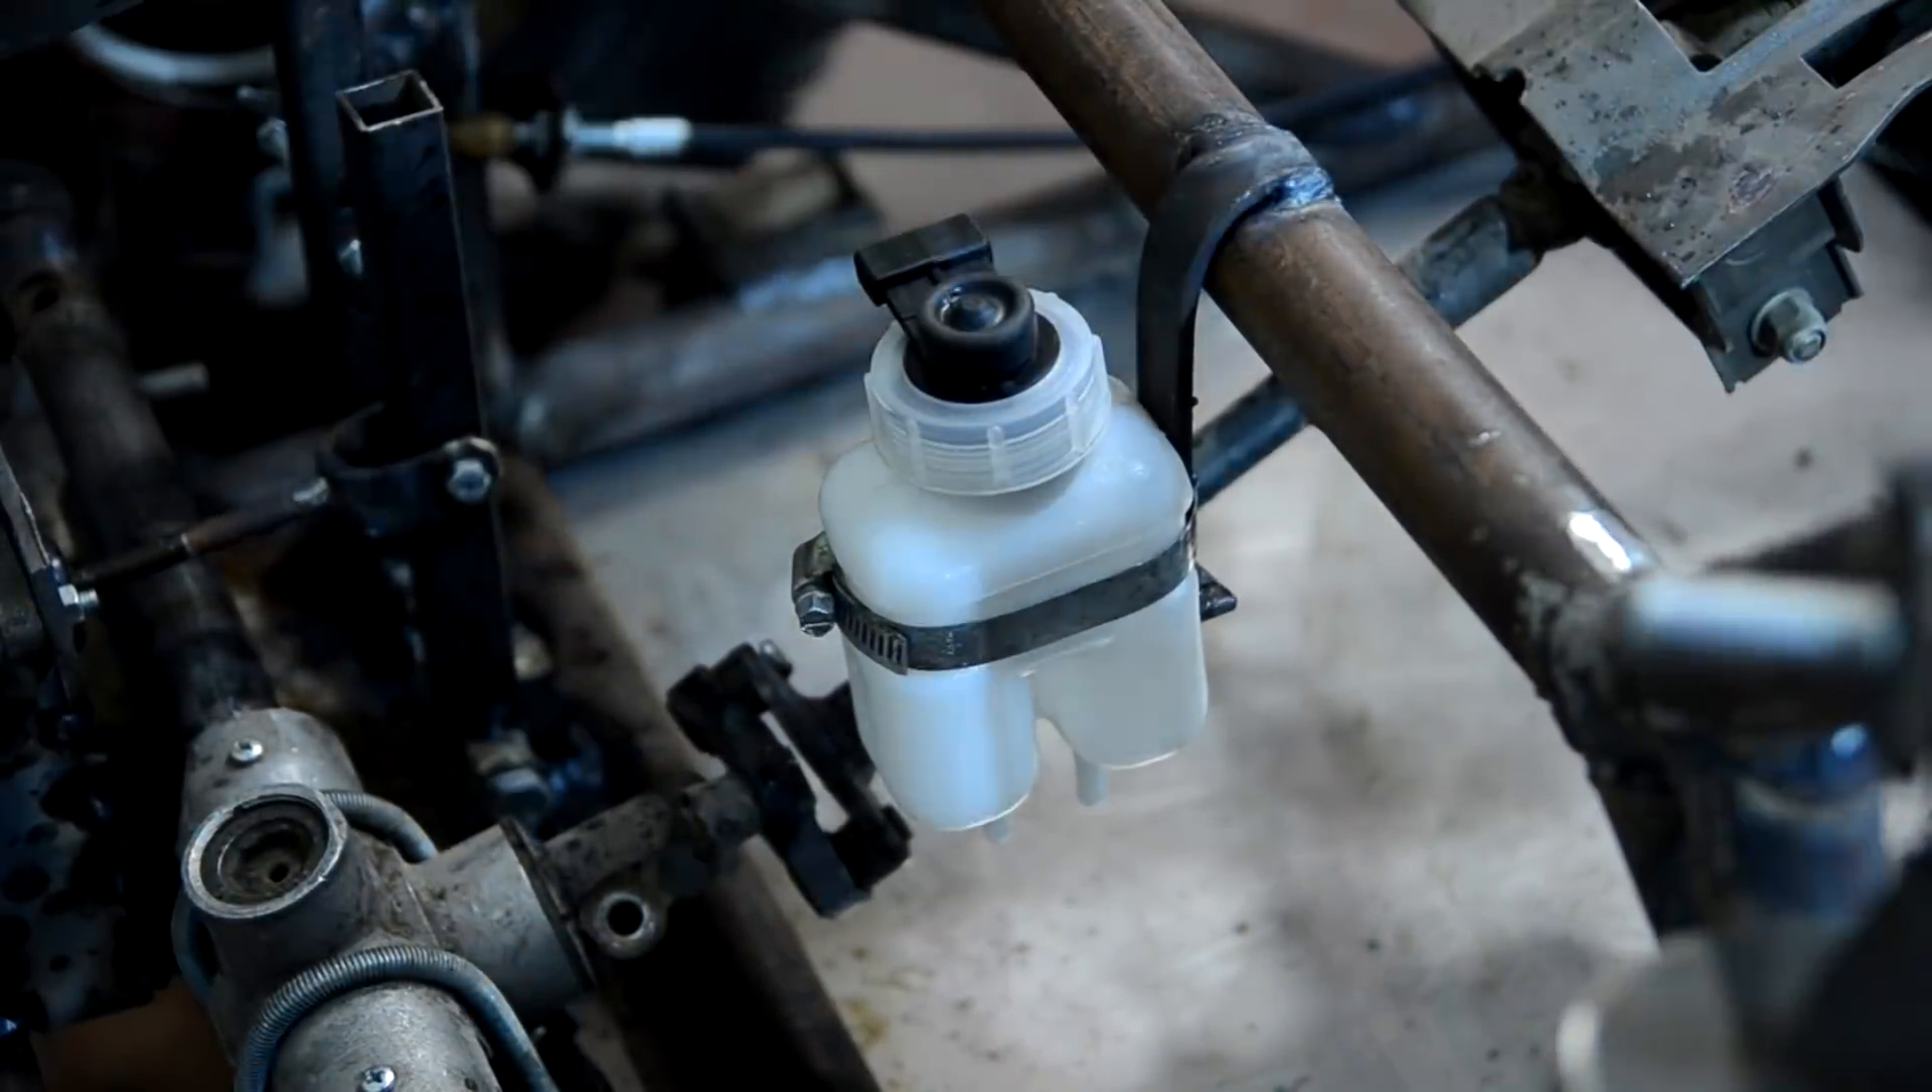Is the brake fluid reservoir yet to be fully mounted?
No.